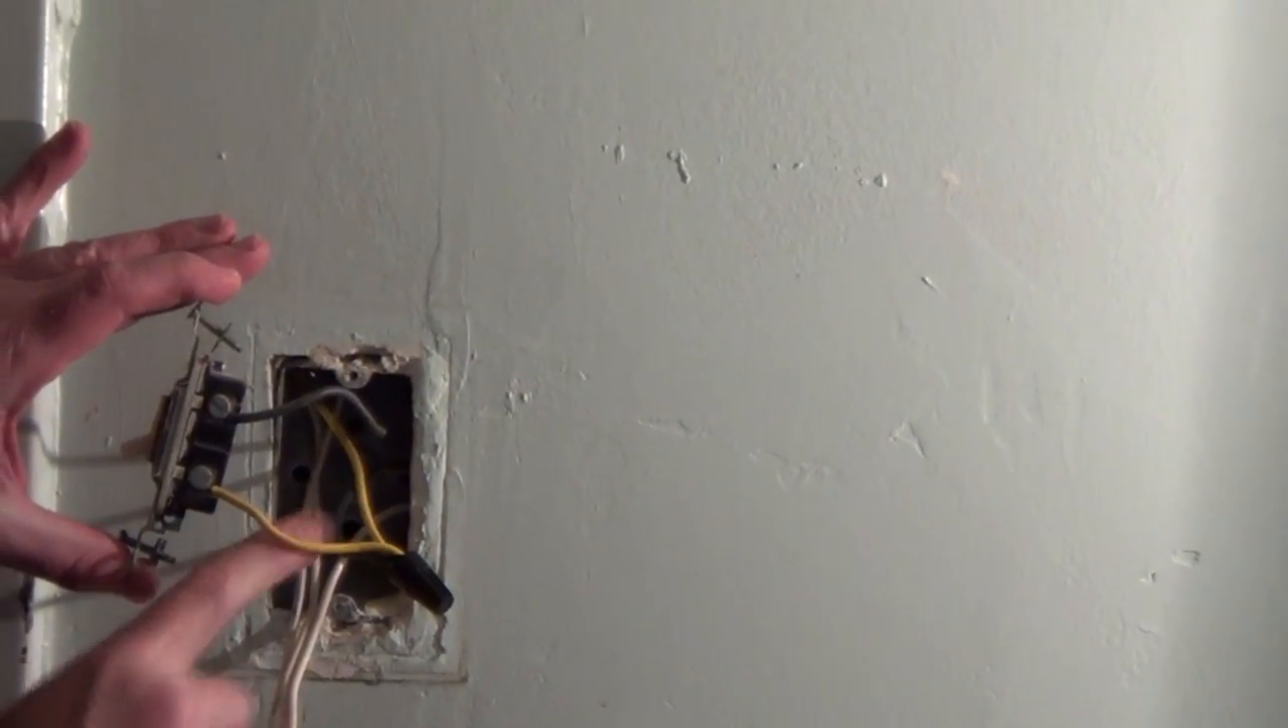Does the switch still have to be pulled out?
No.